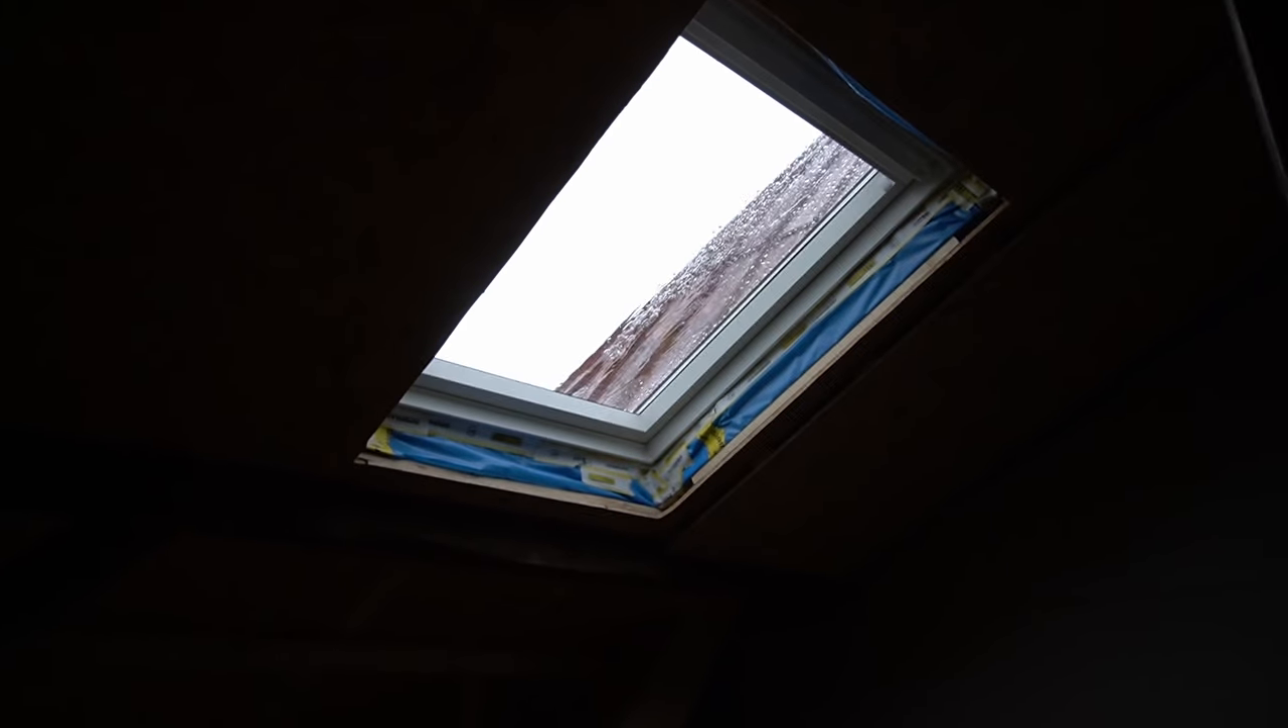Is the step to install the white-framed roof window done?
Yes.